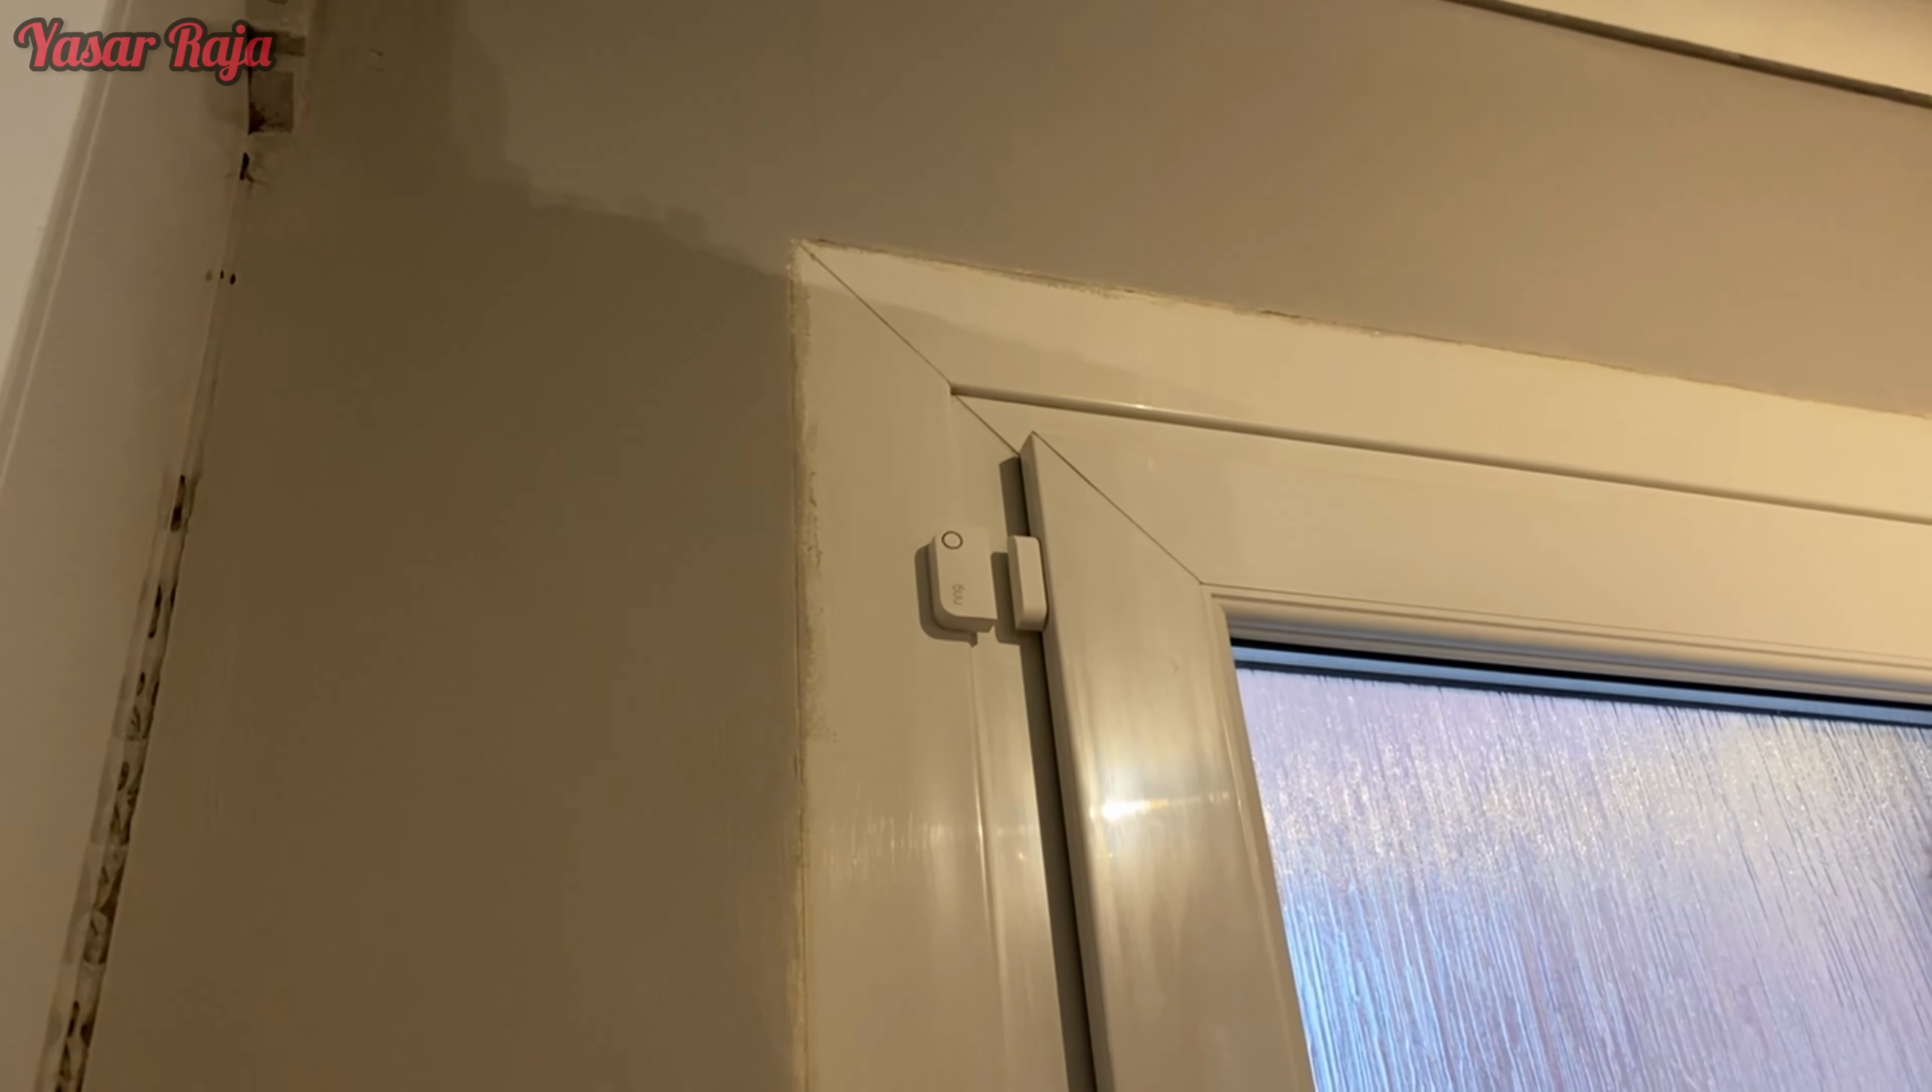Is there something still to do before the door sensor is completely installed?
No.